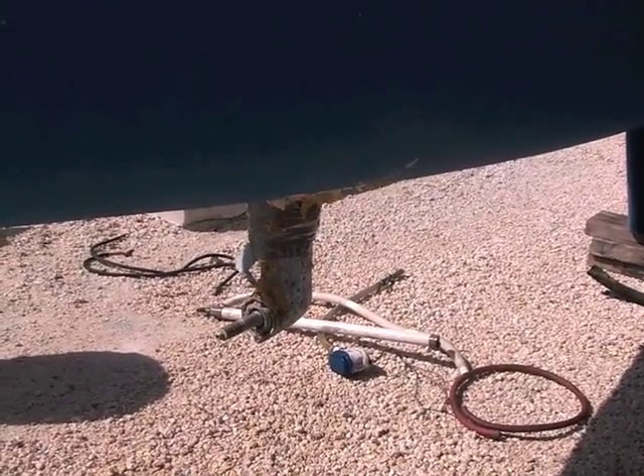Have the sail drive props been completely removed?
Yes.